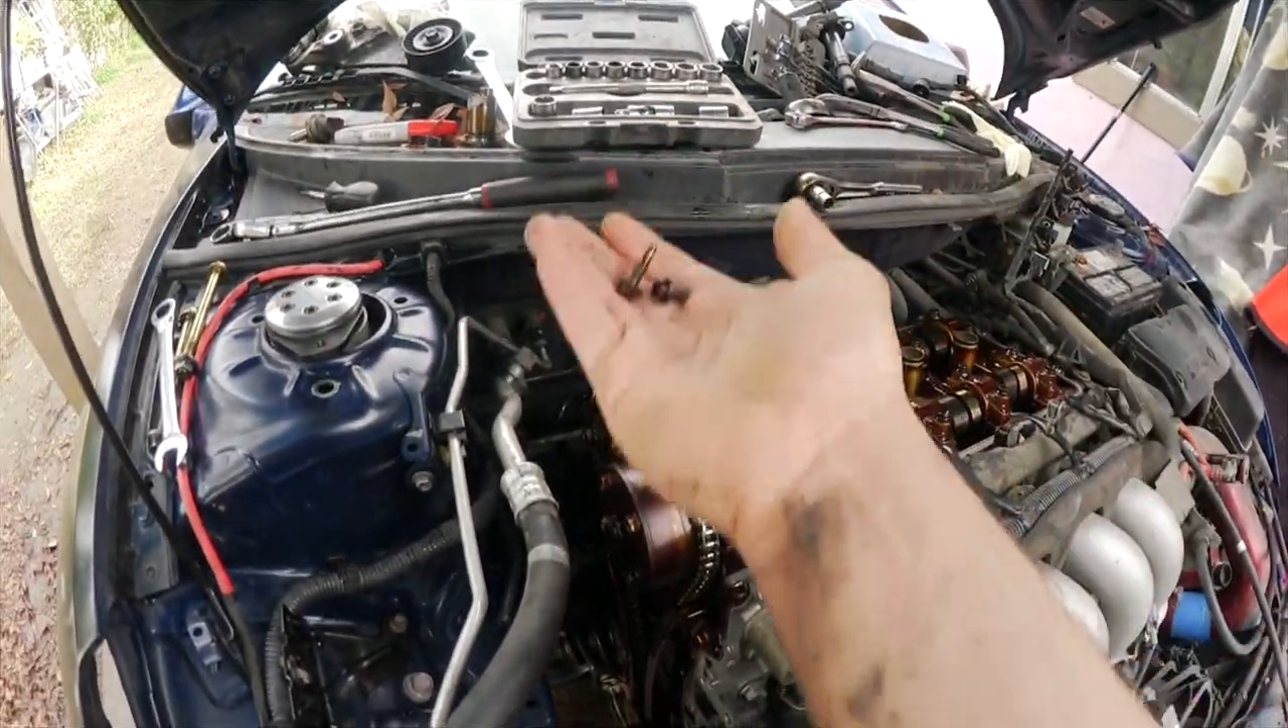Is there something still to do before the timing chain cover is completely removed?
No.